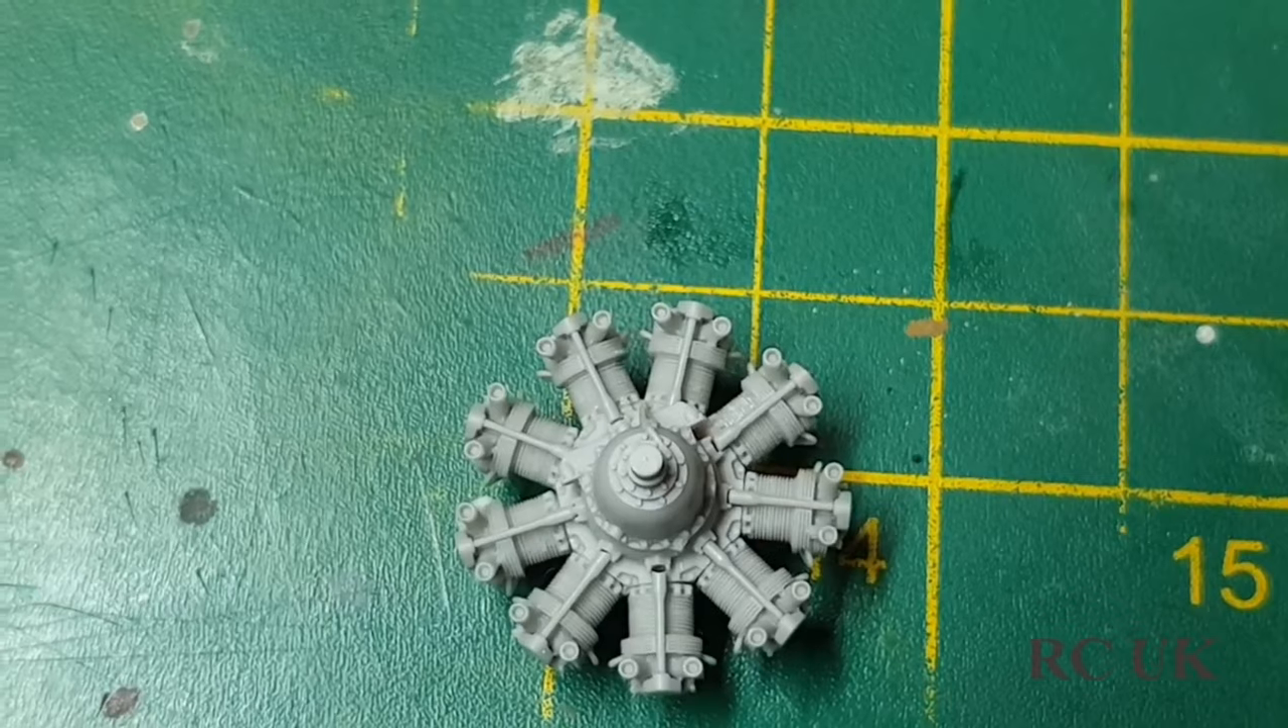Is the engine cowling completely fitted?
No.